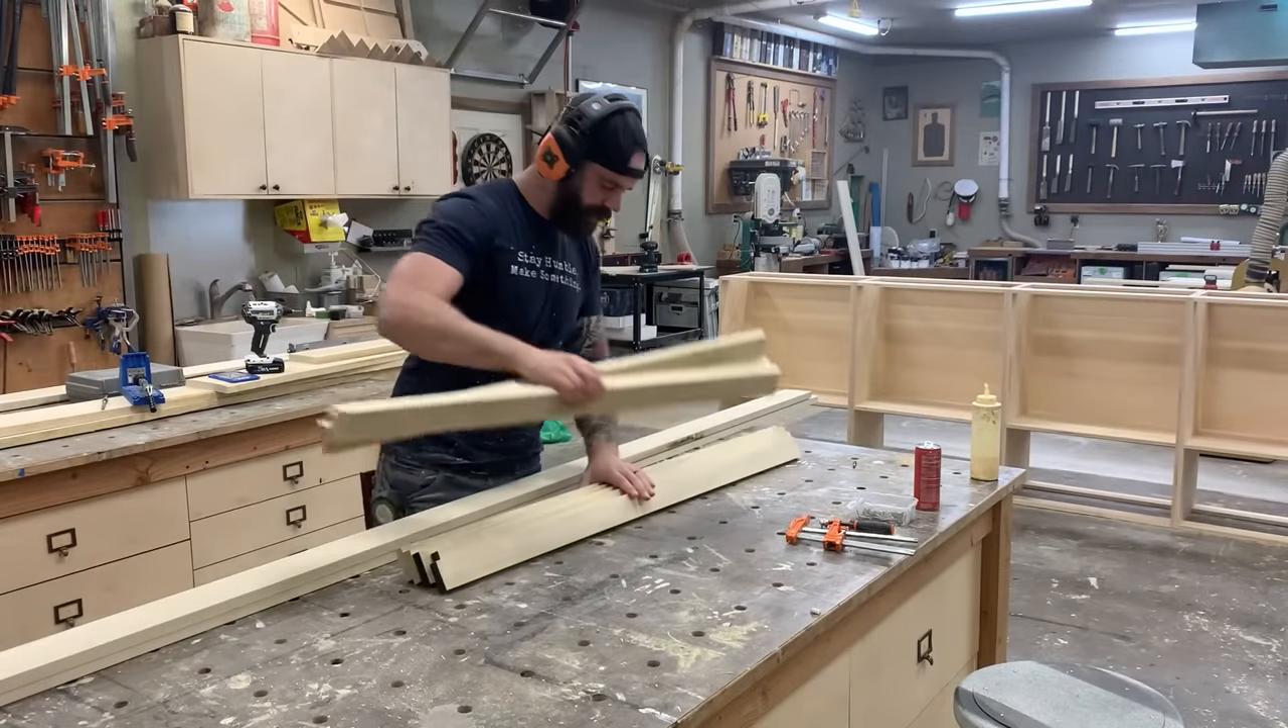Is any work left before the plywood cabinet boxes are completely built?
No.